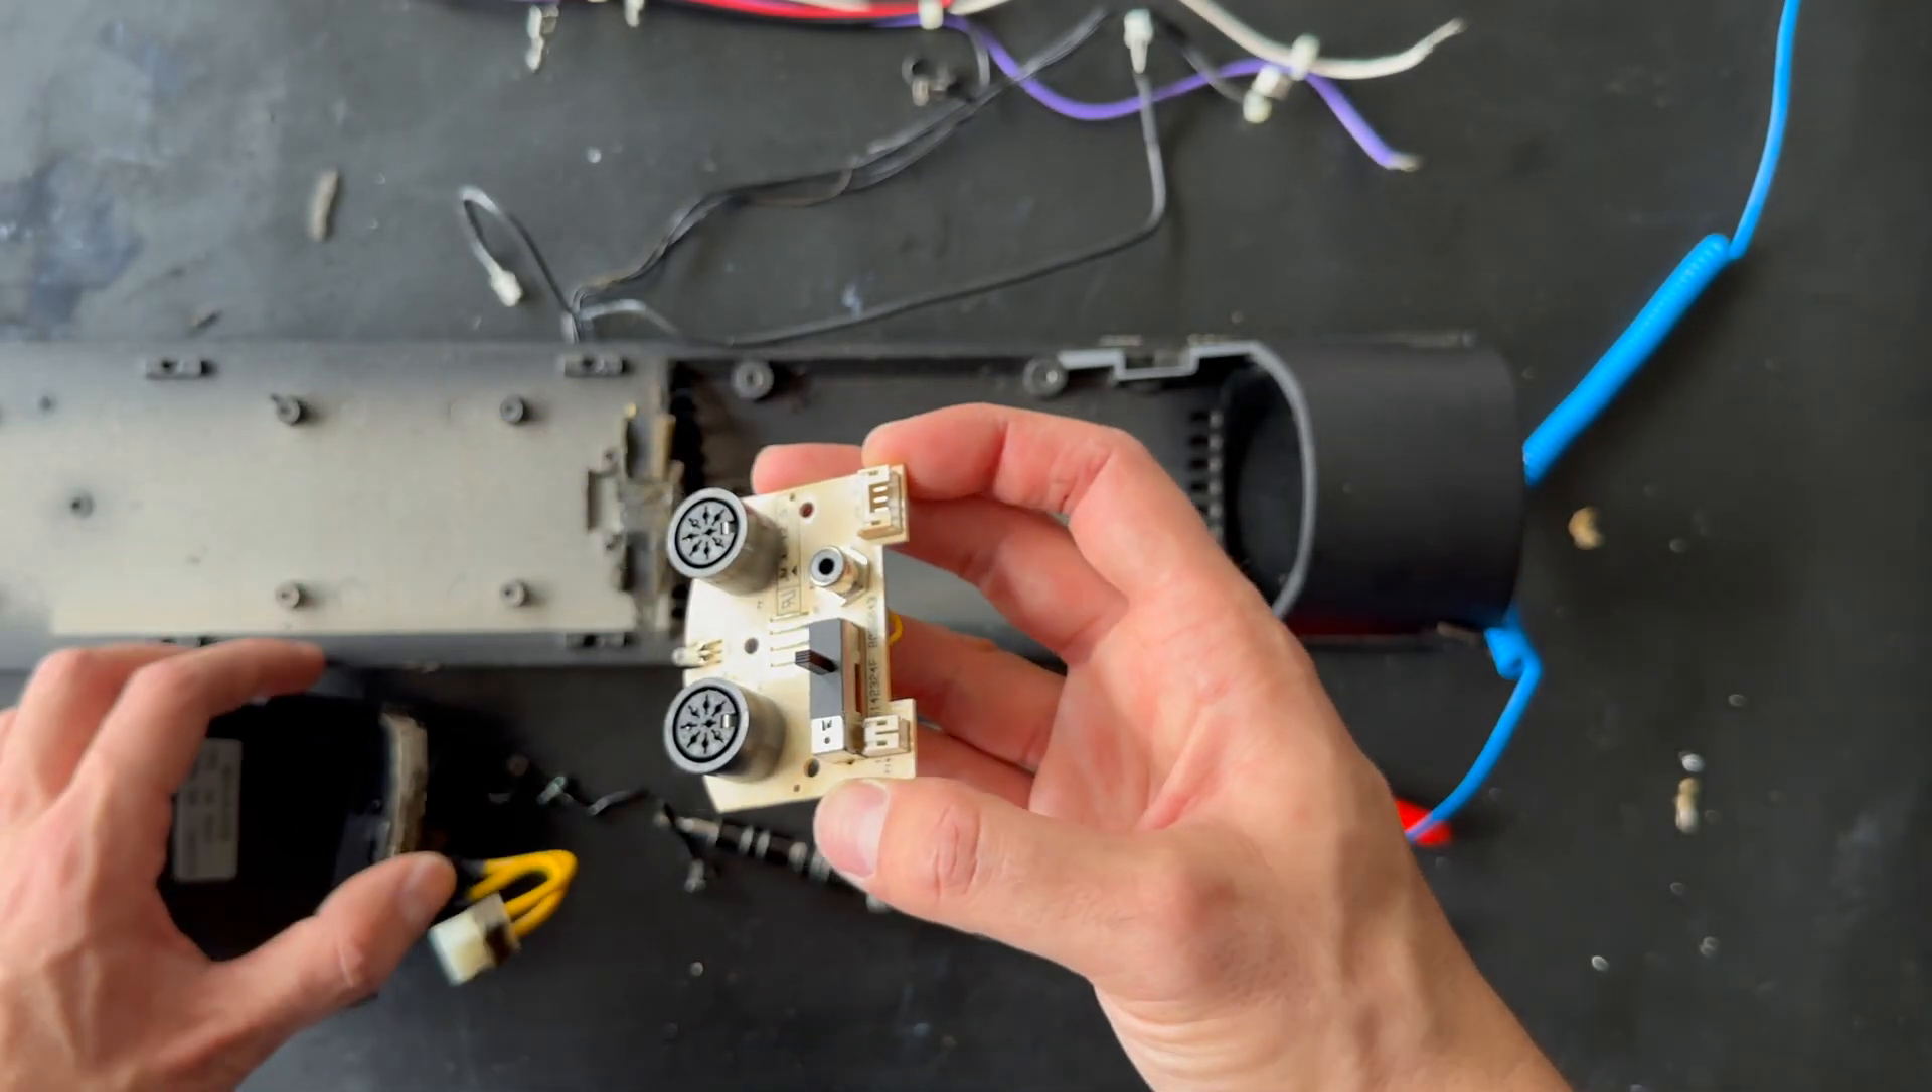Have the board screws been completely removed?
Yes.